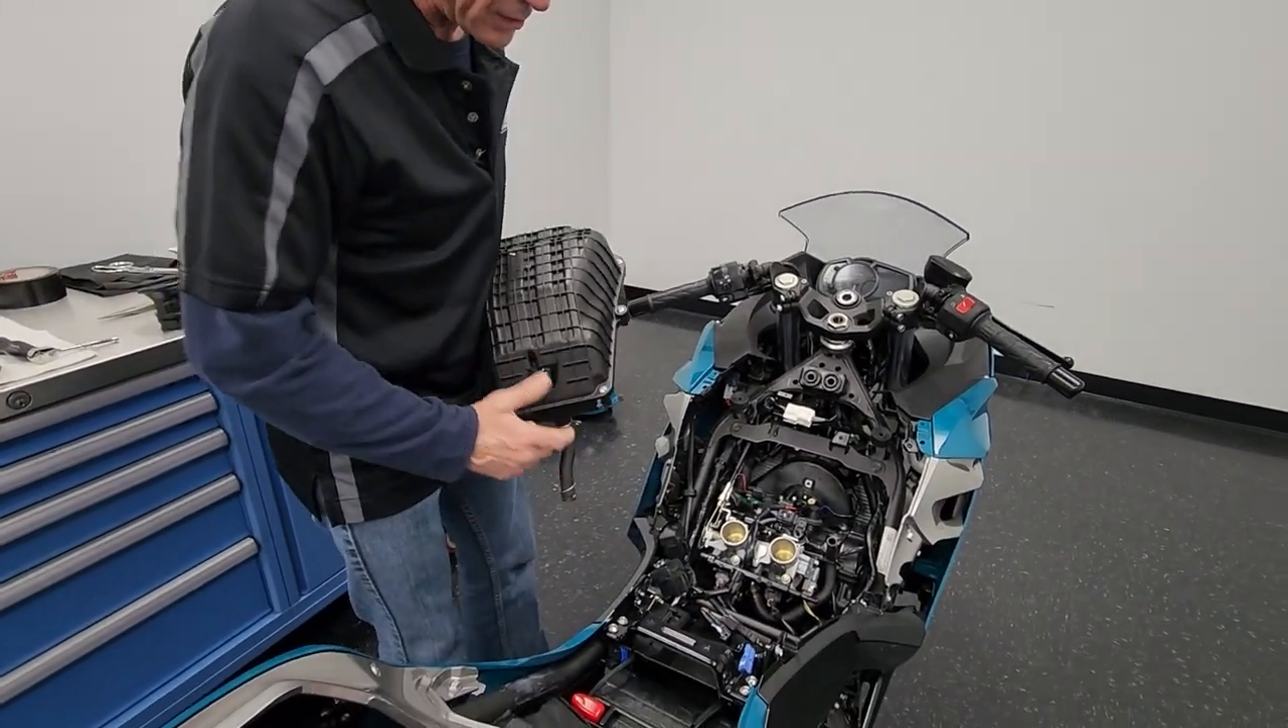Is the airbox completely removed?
Yes.